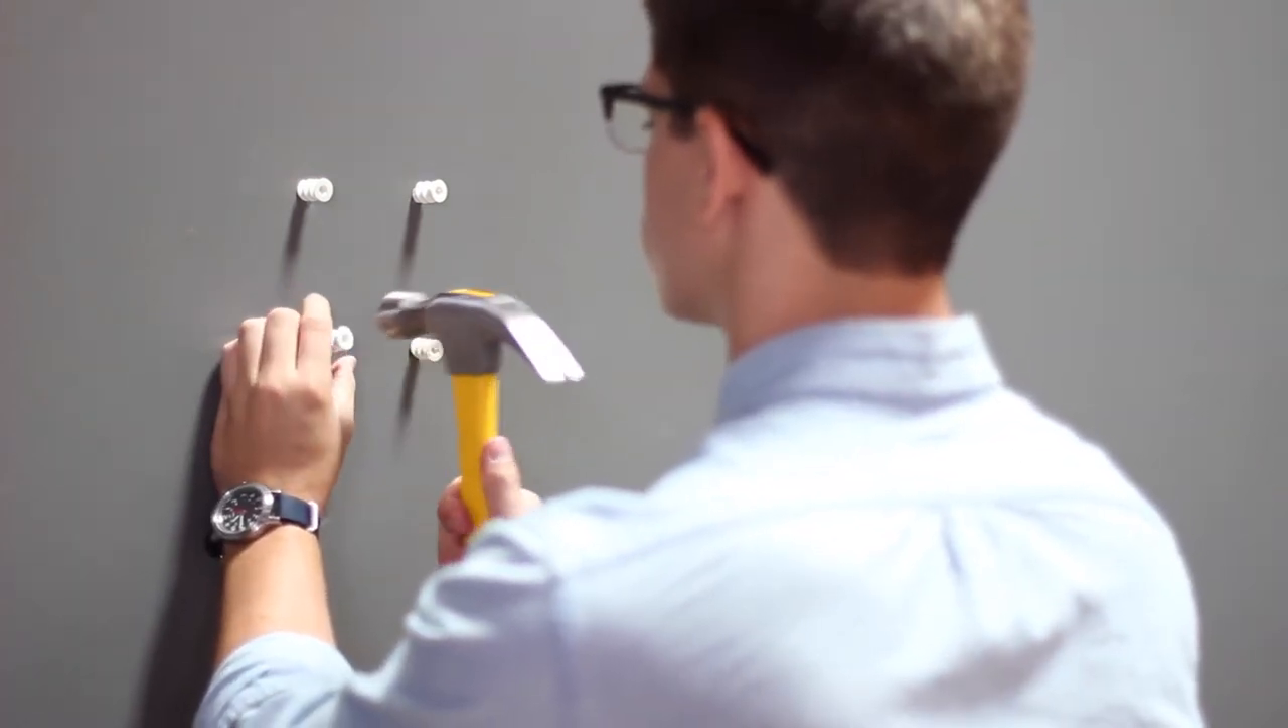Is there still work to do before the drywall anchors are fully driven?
Yes.